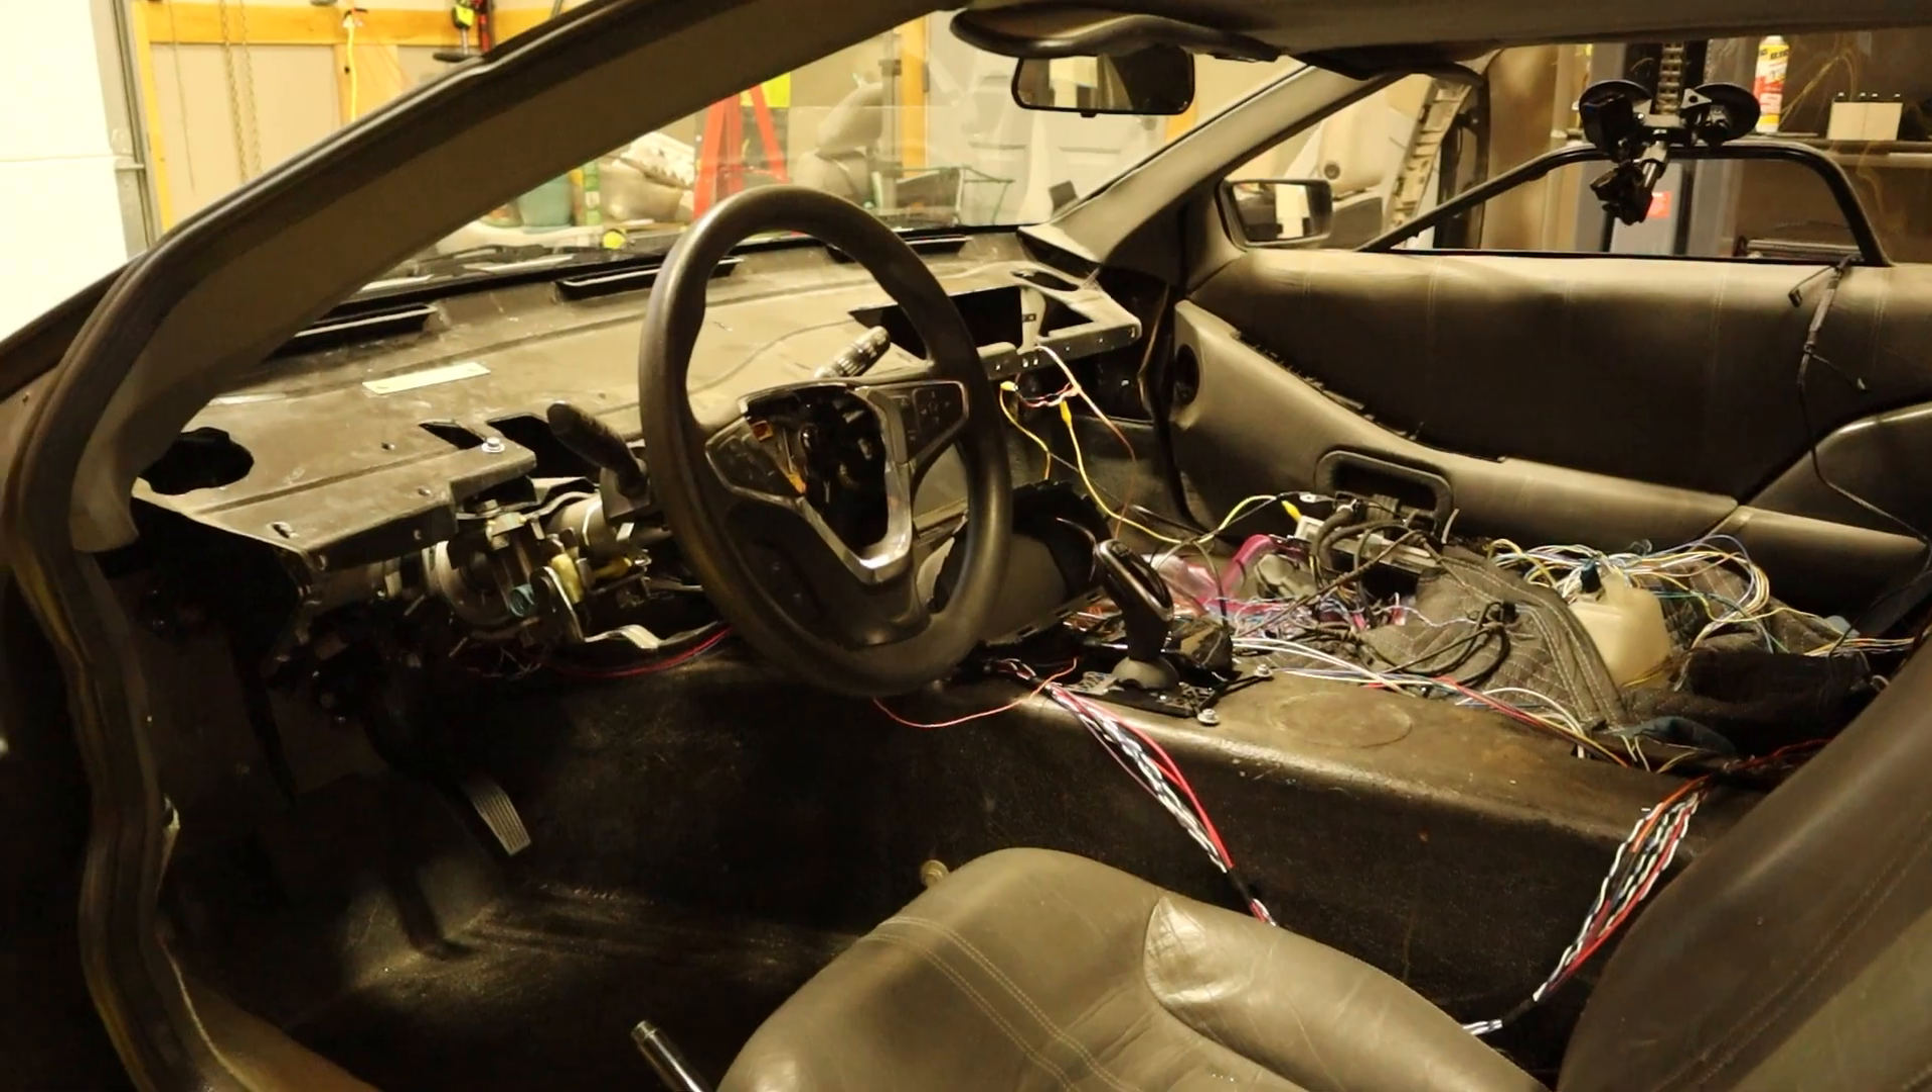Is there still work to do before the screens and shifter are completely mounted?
Yes.